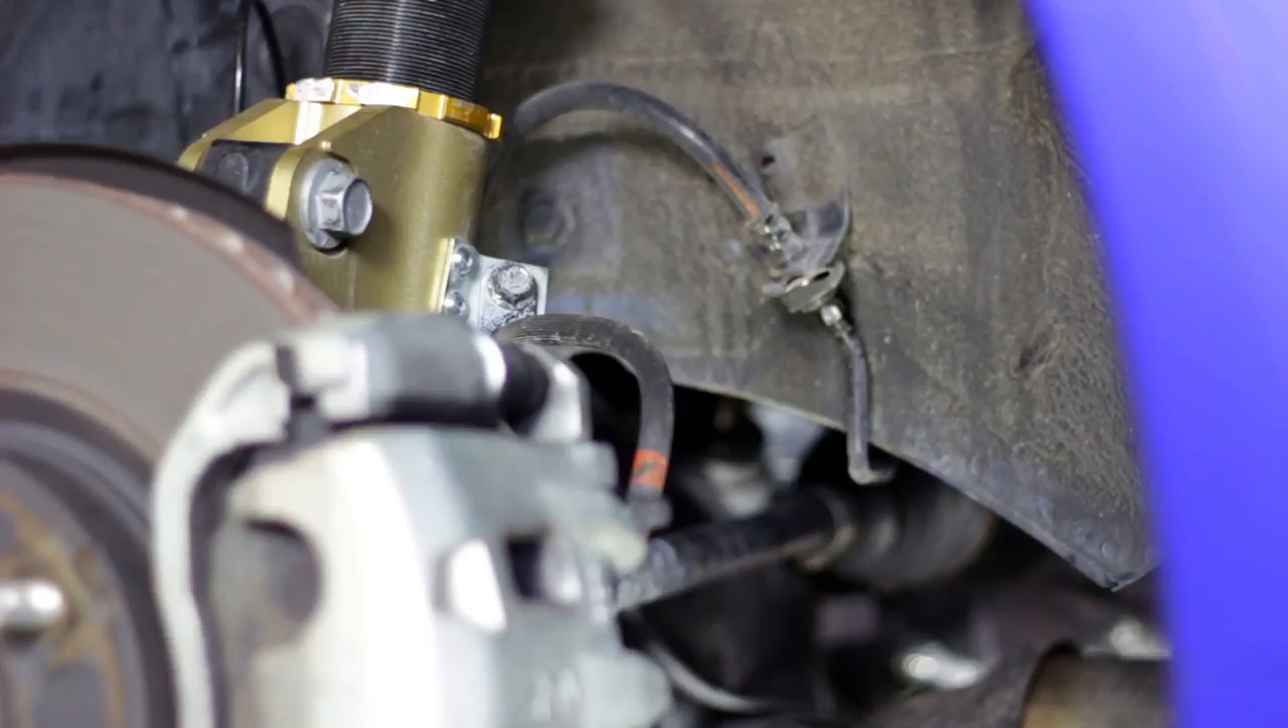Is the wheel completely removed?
Yes.